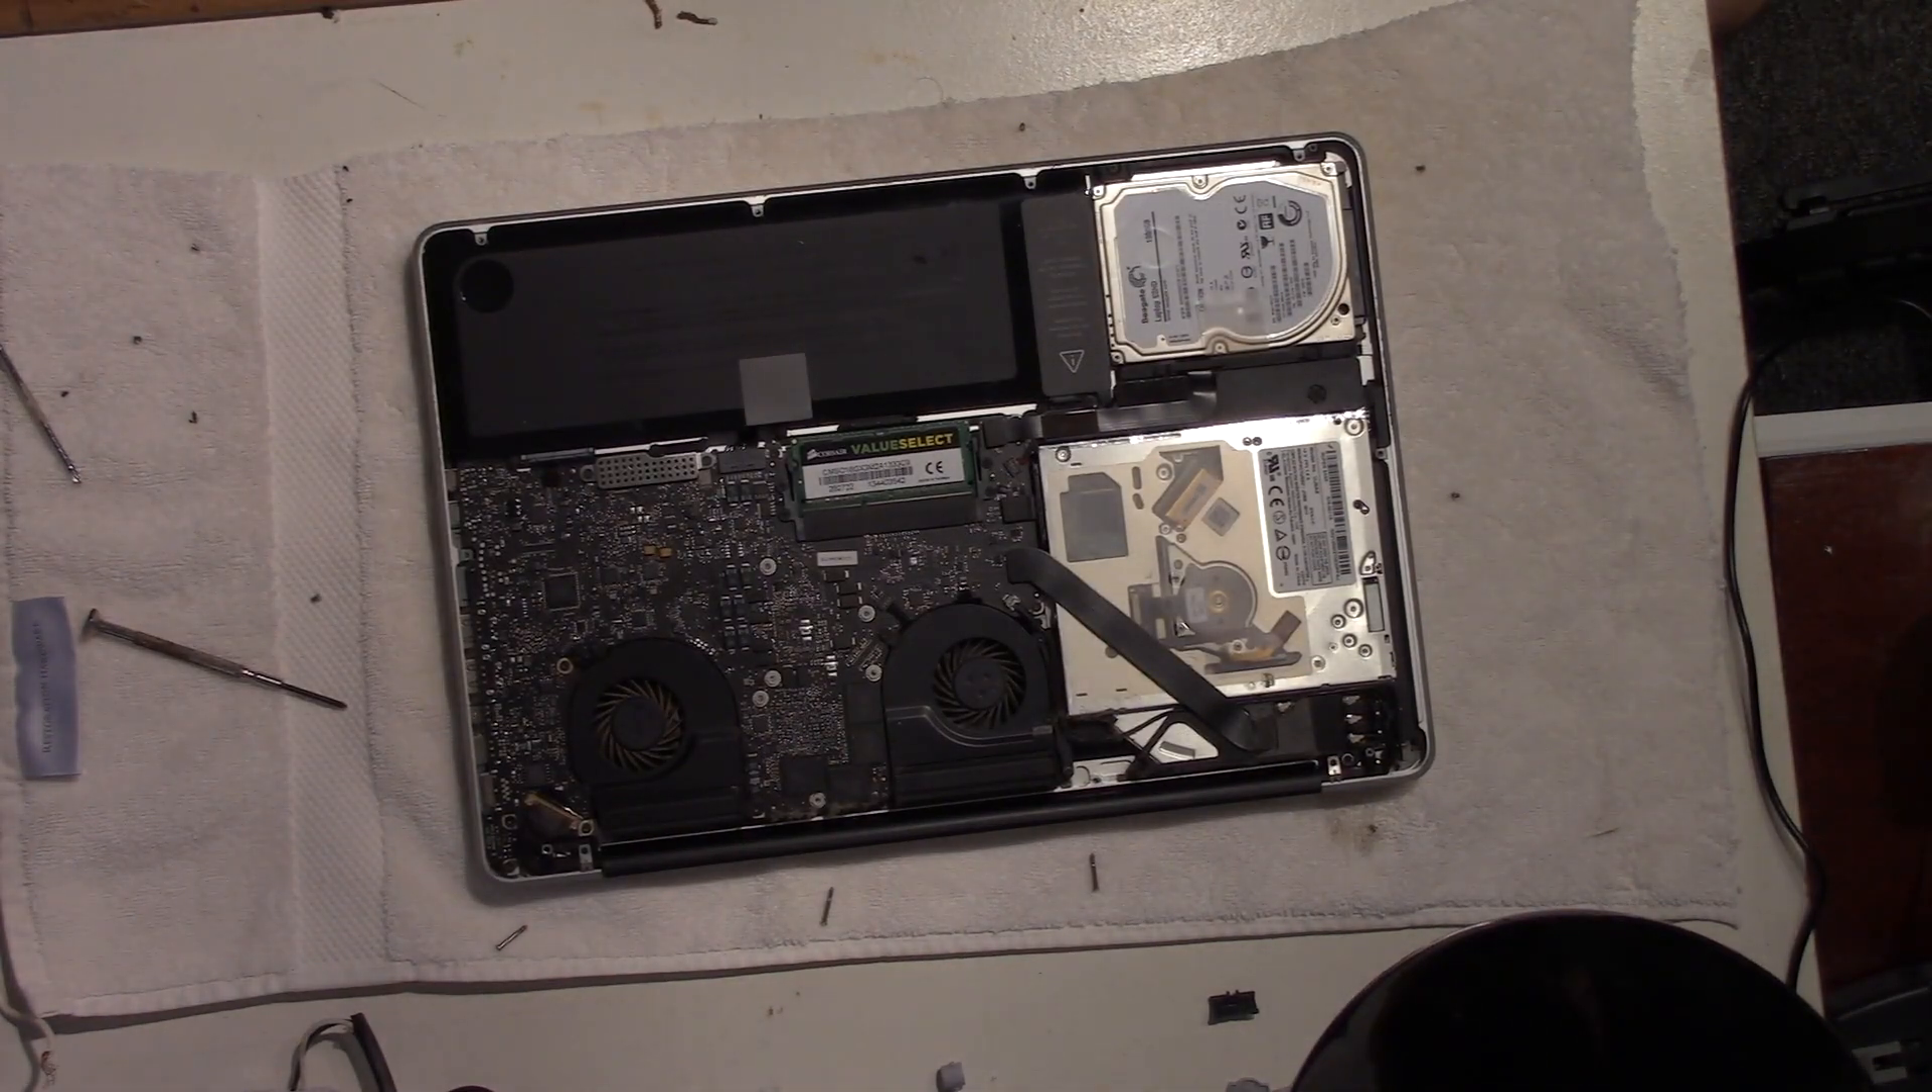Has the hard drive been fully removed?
No.